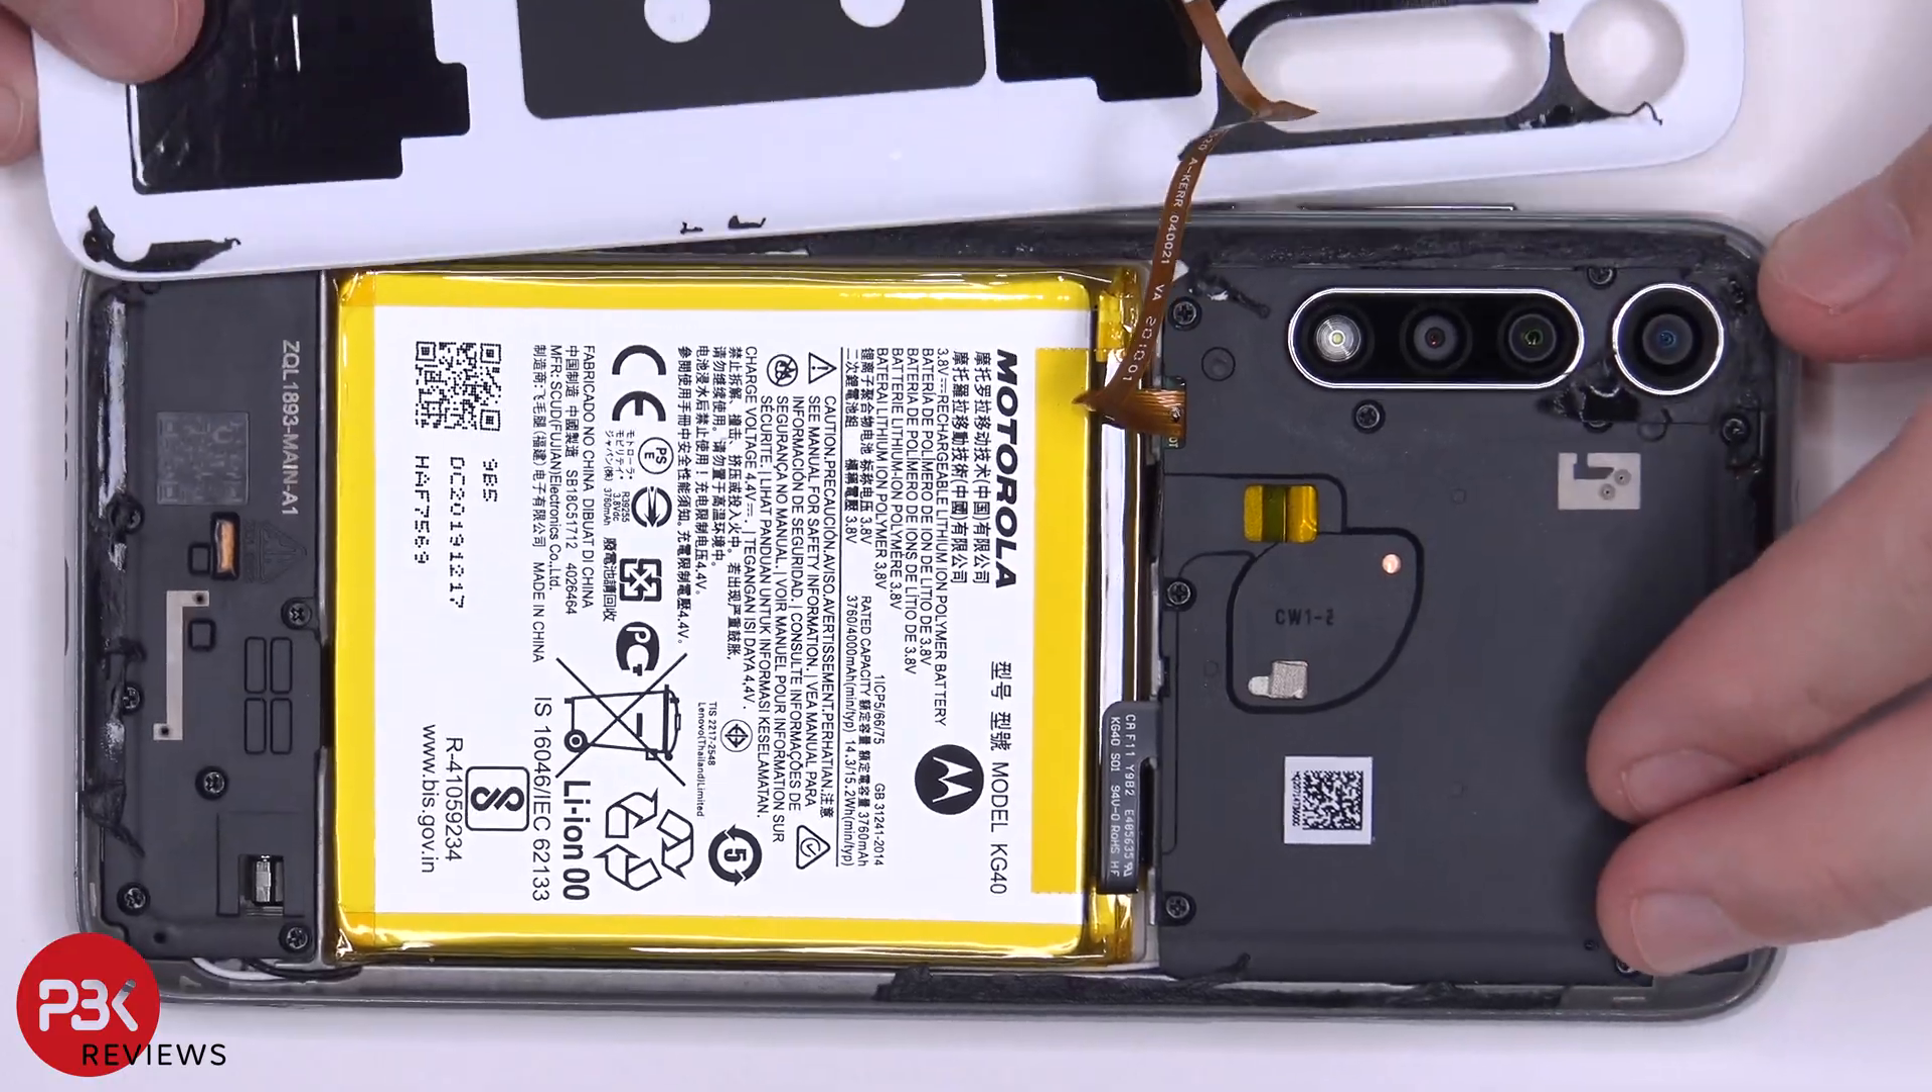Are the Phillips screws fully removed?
No.